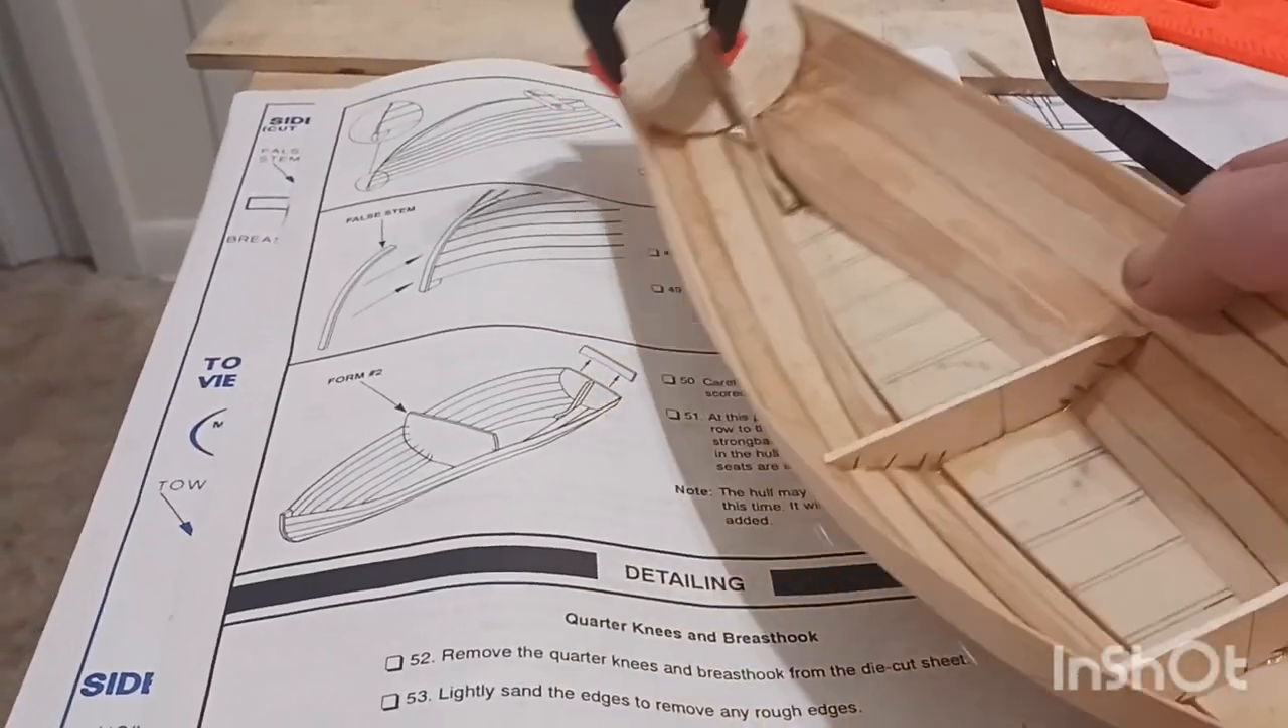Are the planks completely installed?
Yes.